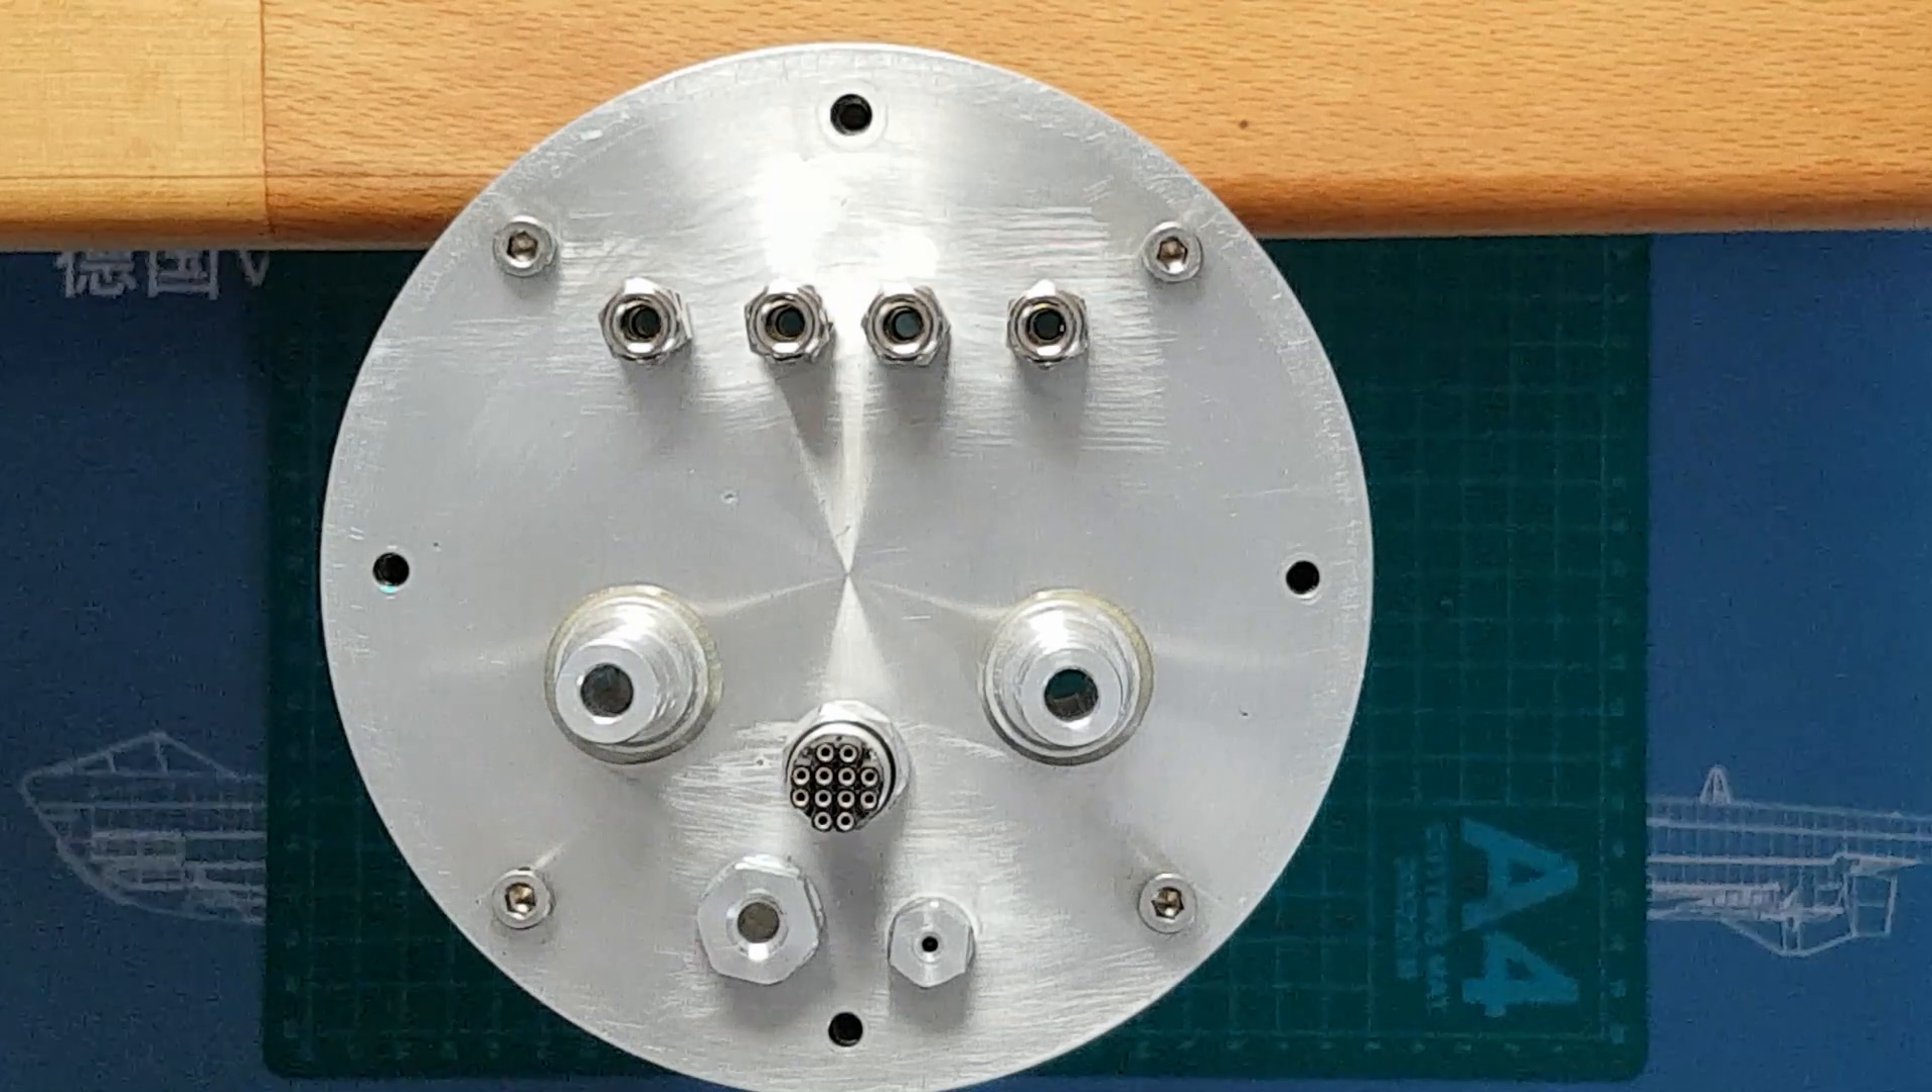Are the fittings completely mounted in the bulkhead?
Yes.